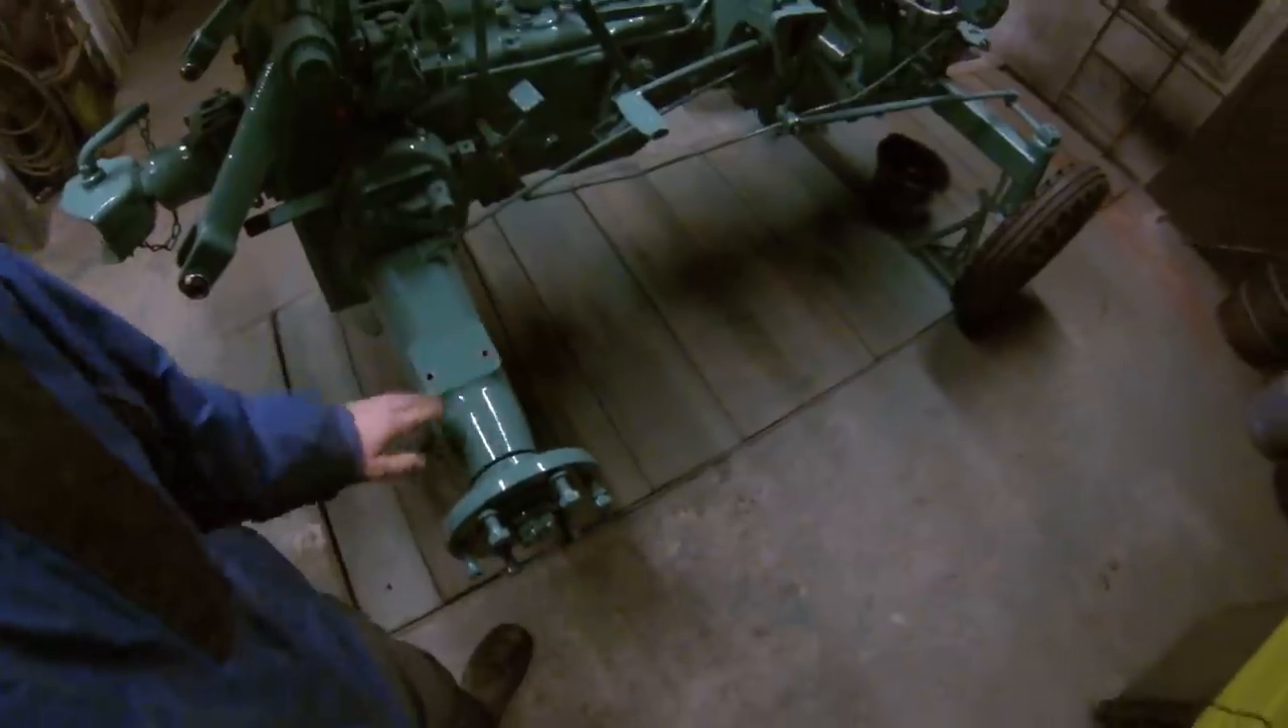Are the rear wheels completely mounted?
No.